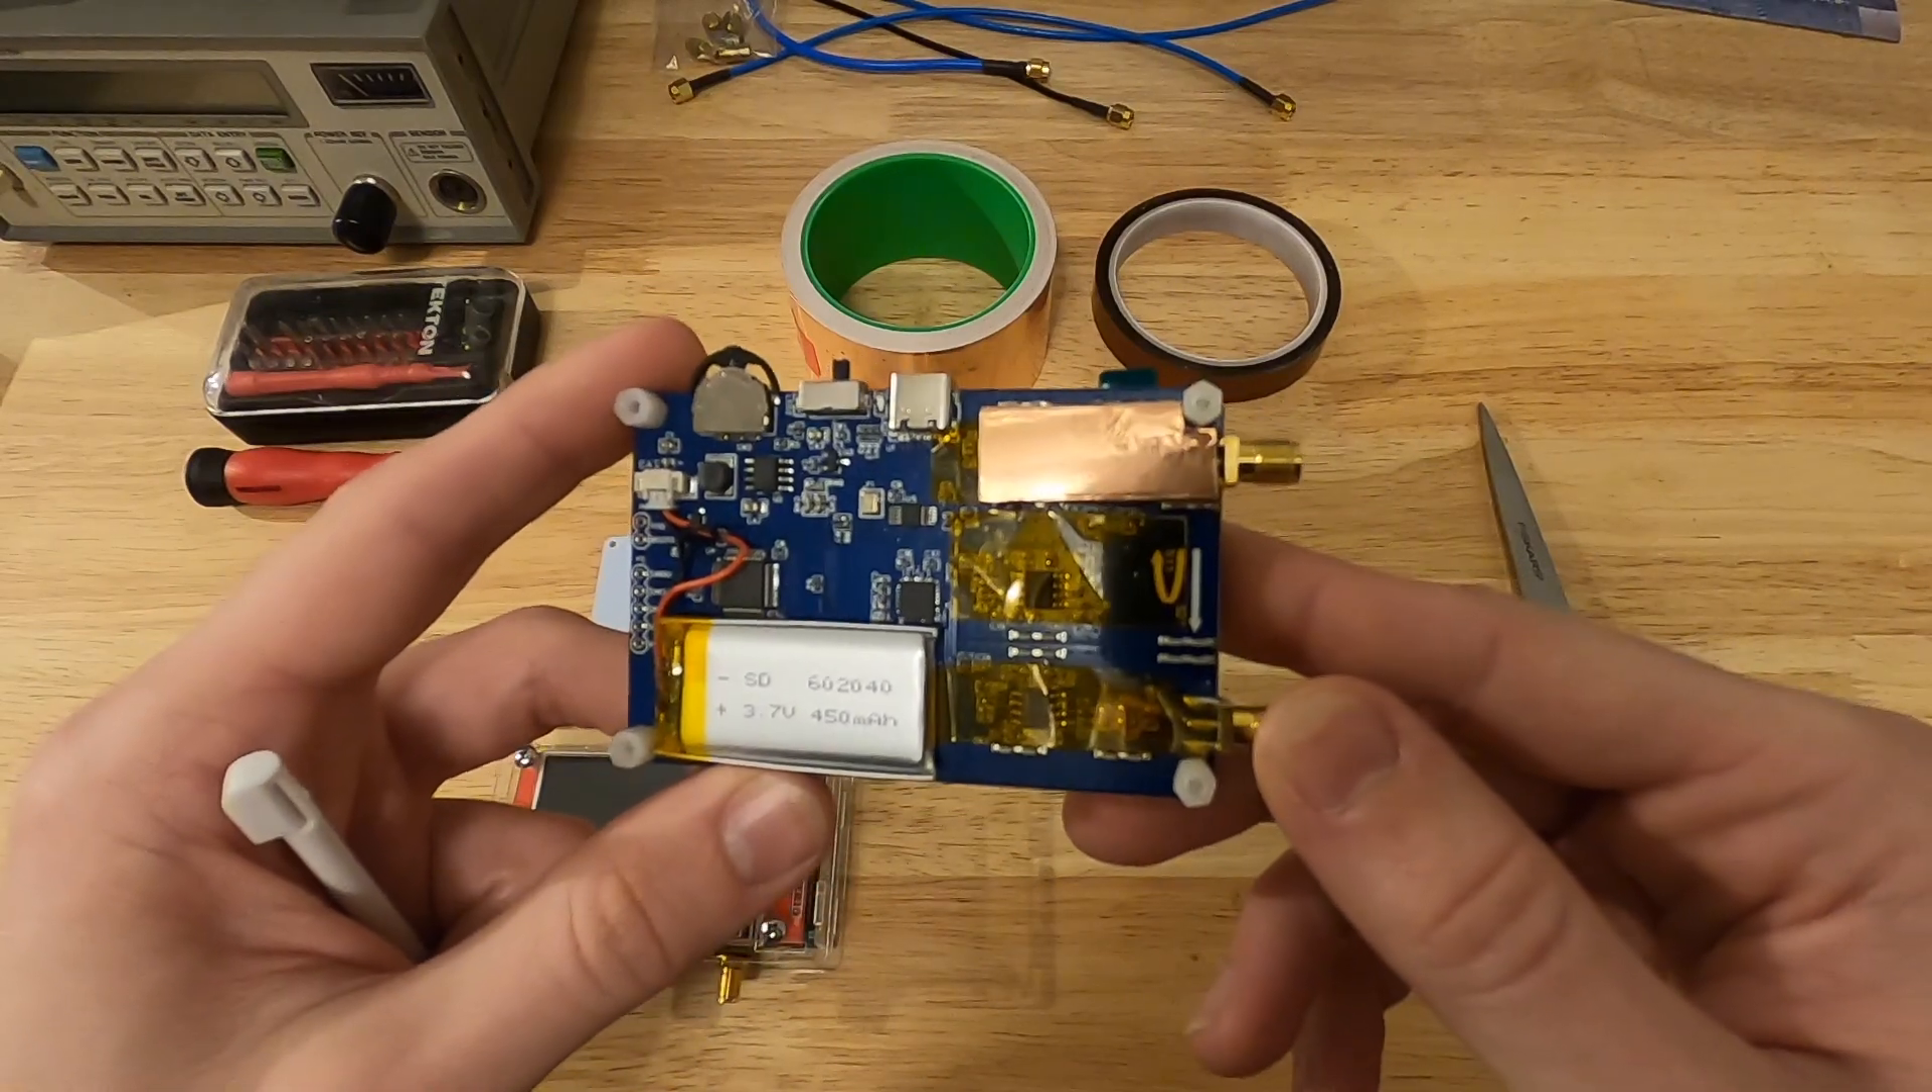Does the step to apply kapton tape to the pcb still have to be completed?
No.